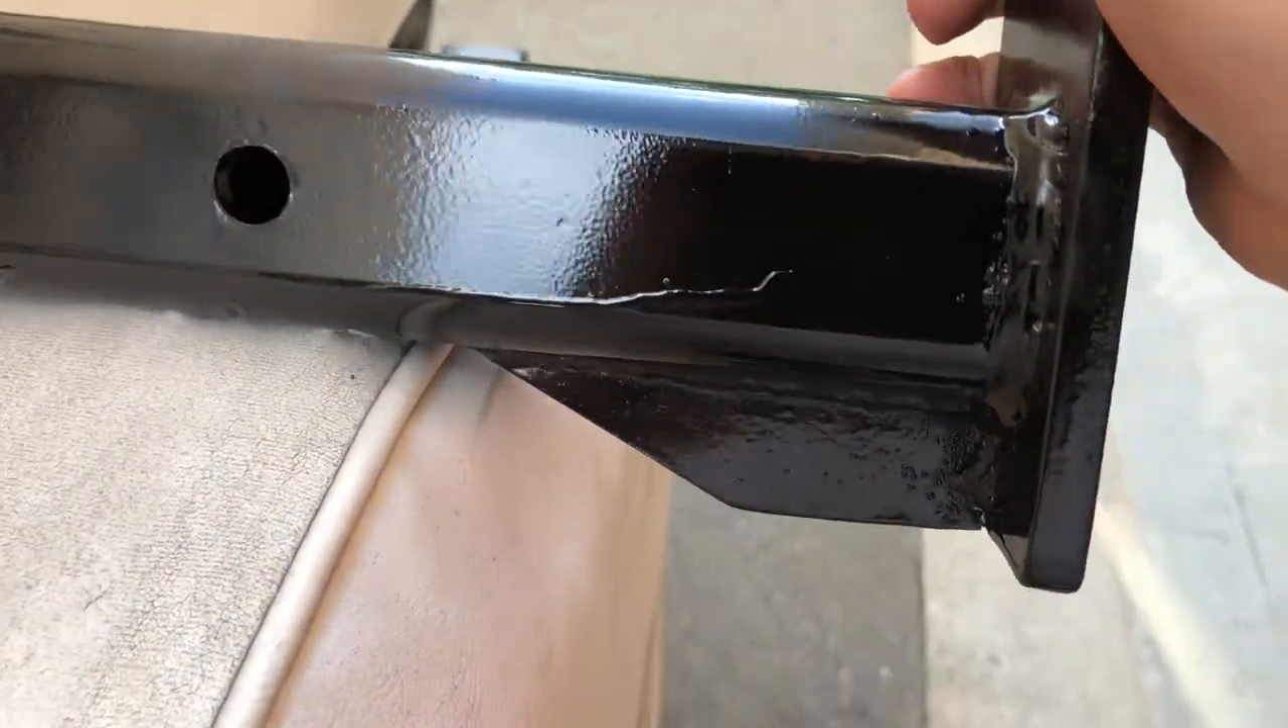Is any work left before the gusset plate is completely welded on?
No.